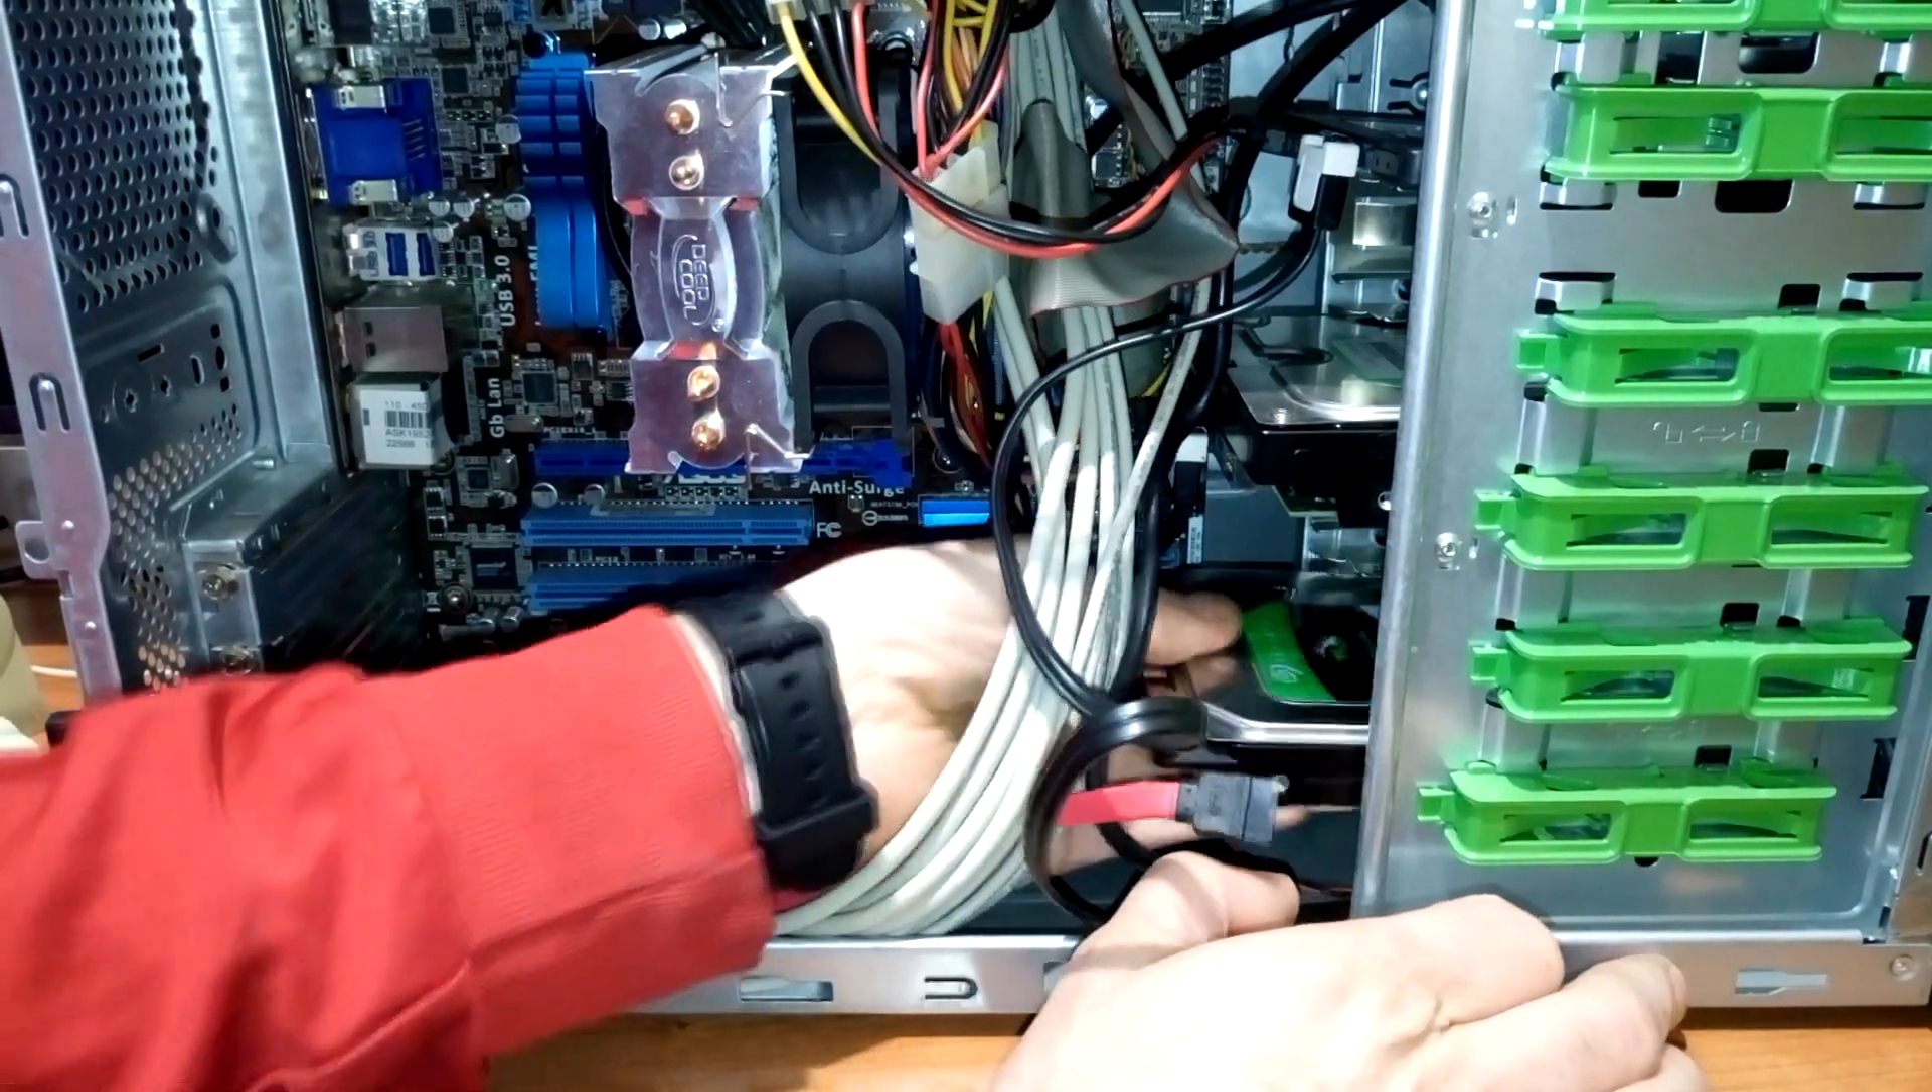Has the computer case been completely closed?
No.